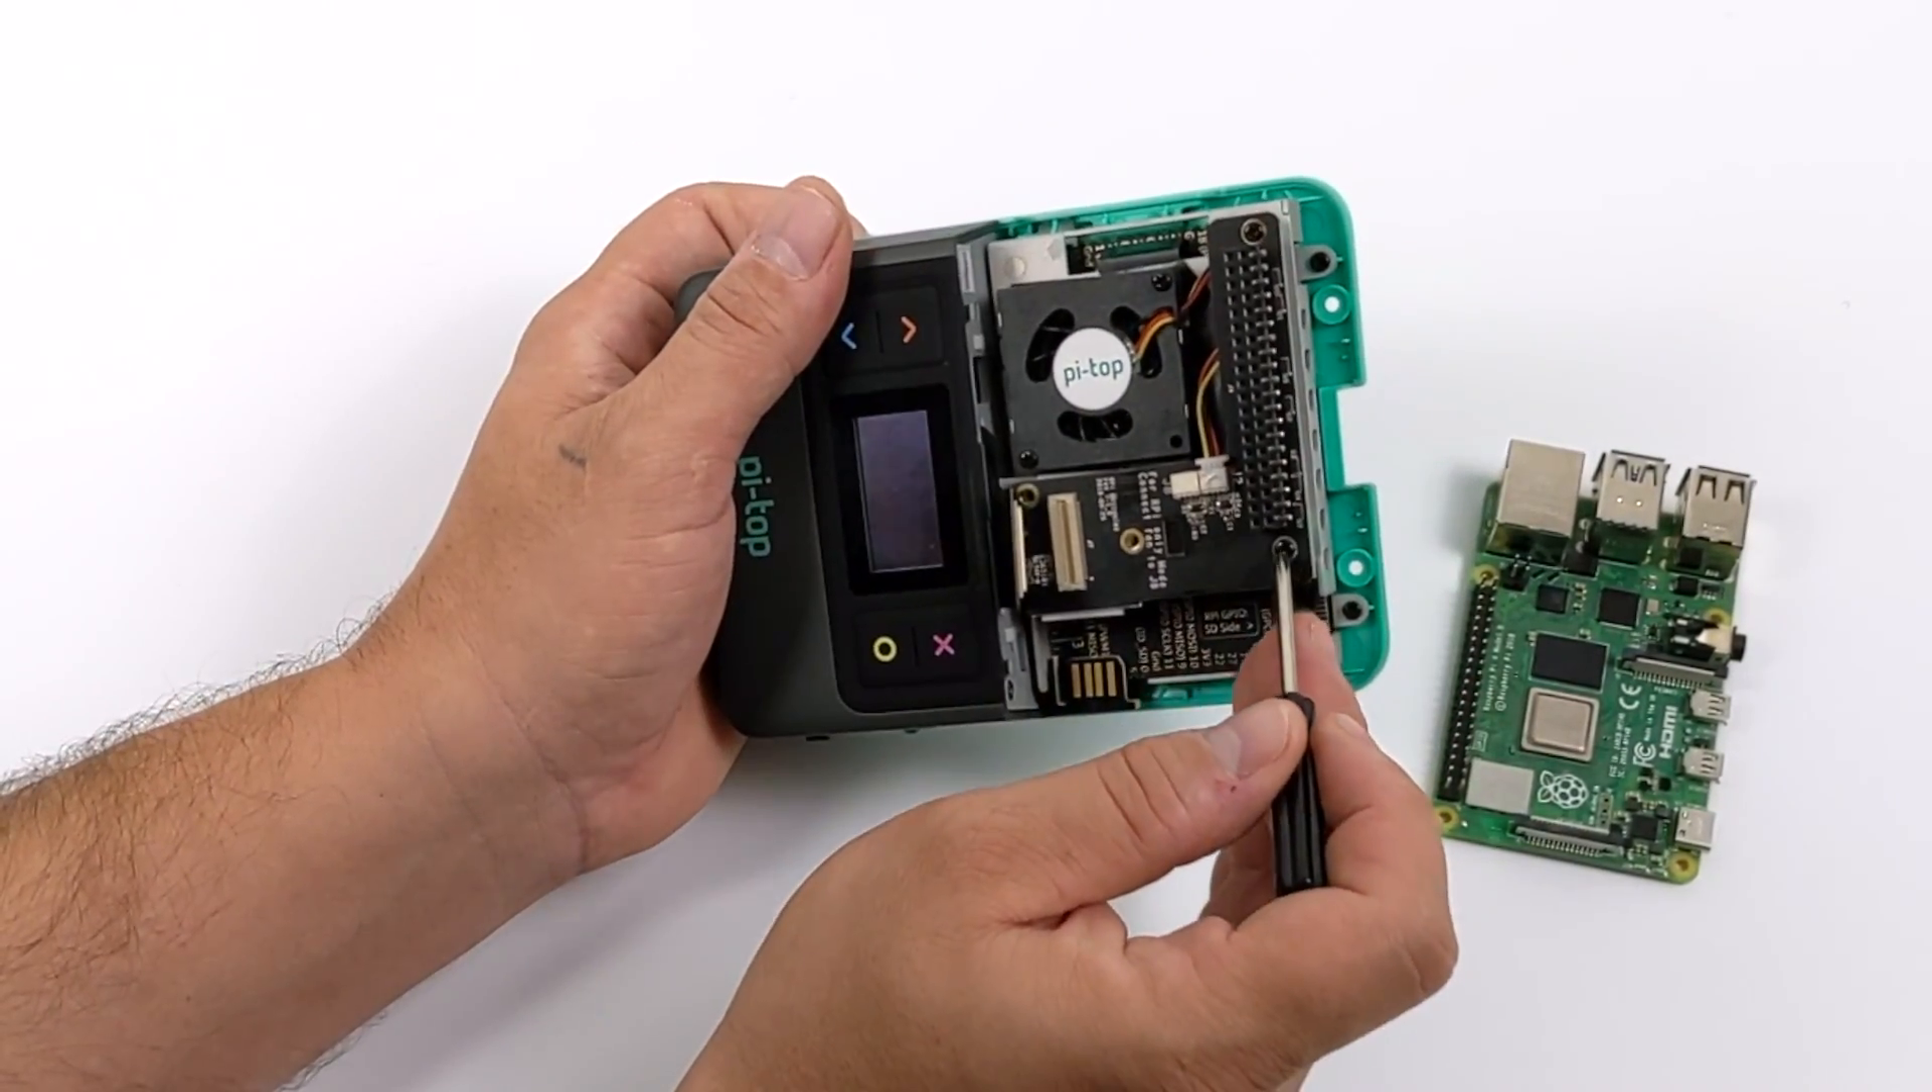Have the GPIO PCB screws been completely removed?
No.